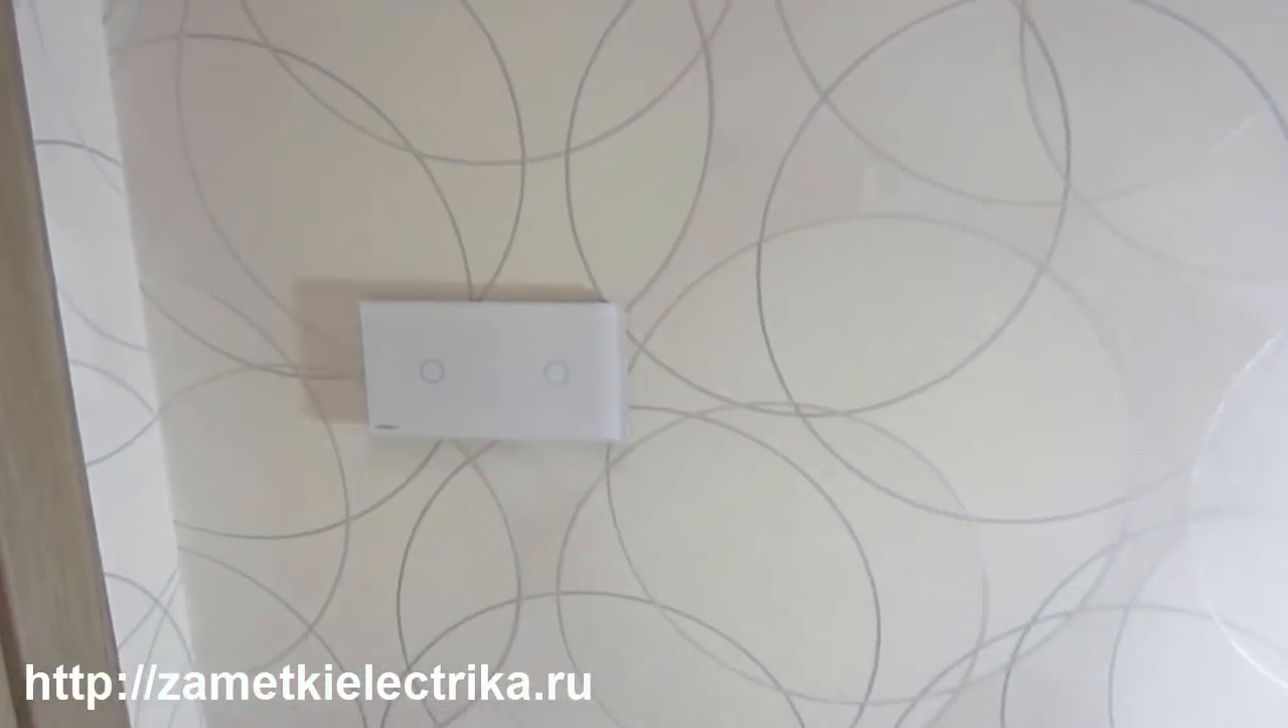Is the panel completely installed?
Yes.